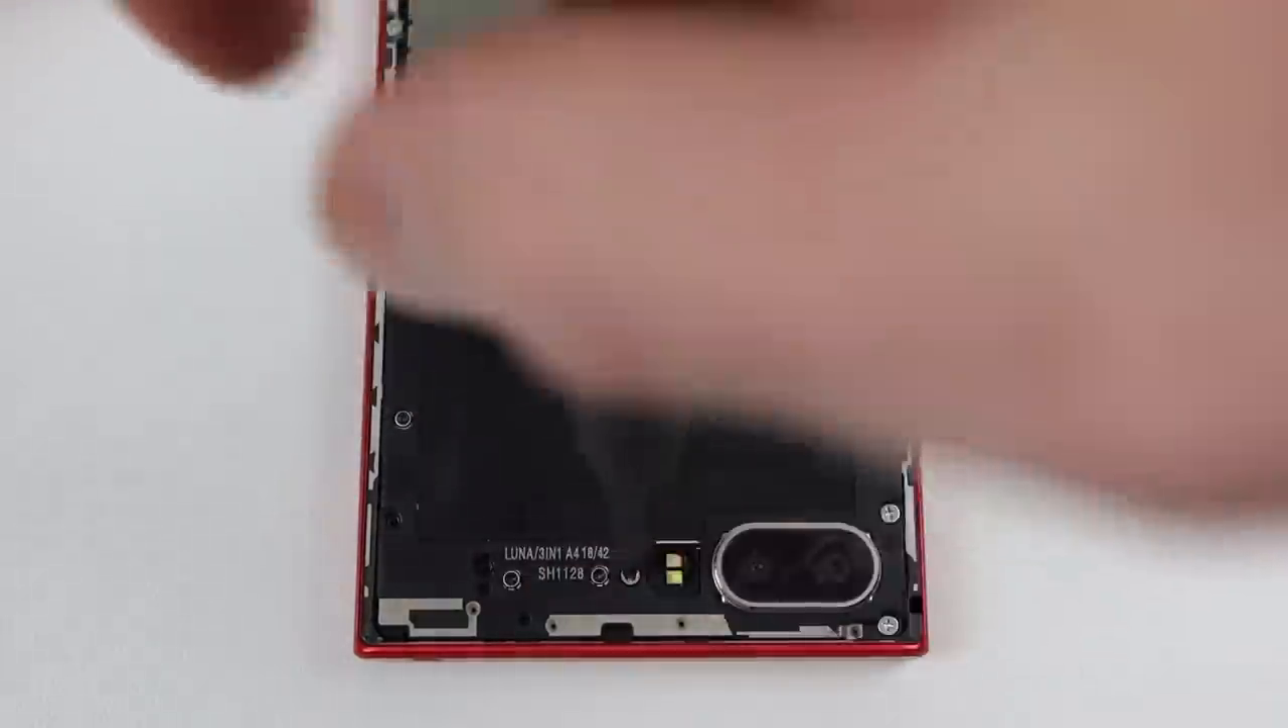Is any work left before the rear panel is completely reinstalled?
Yes.